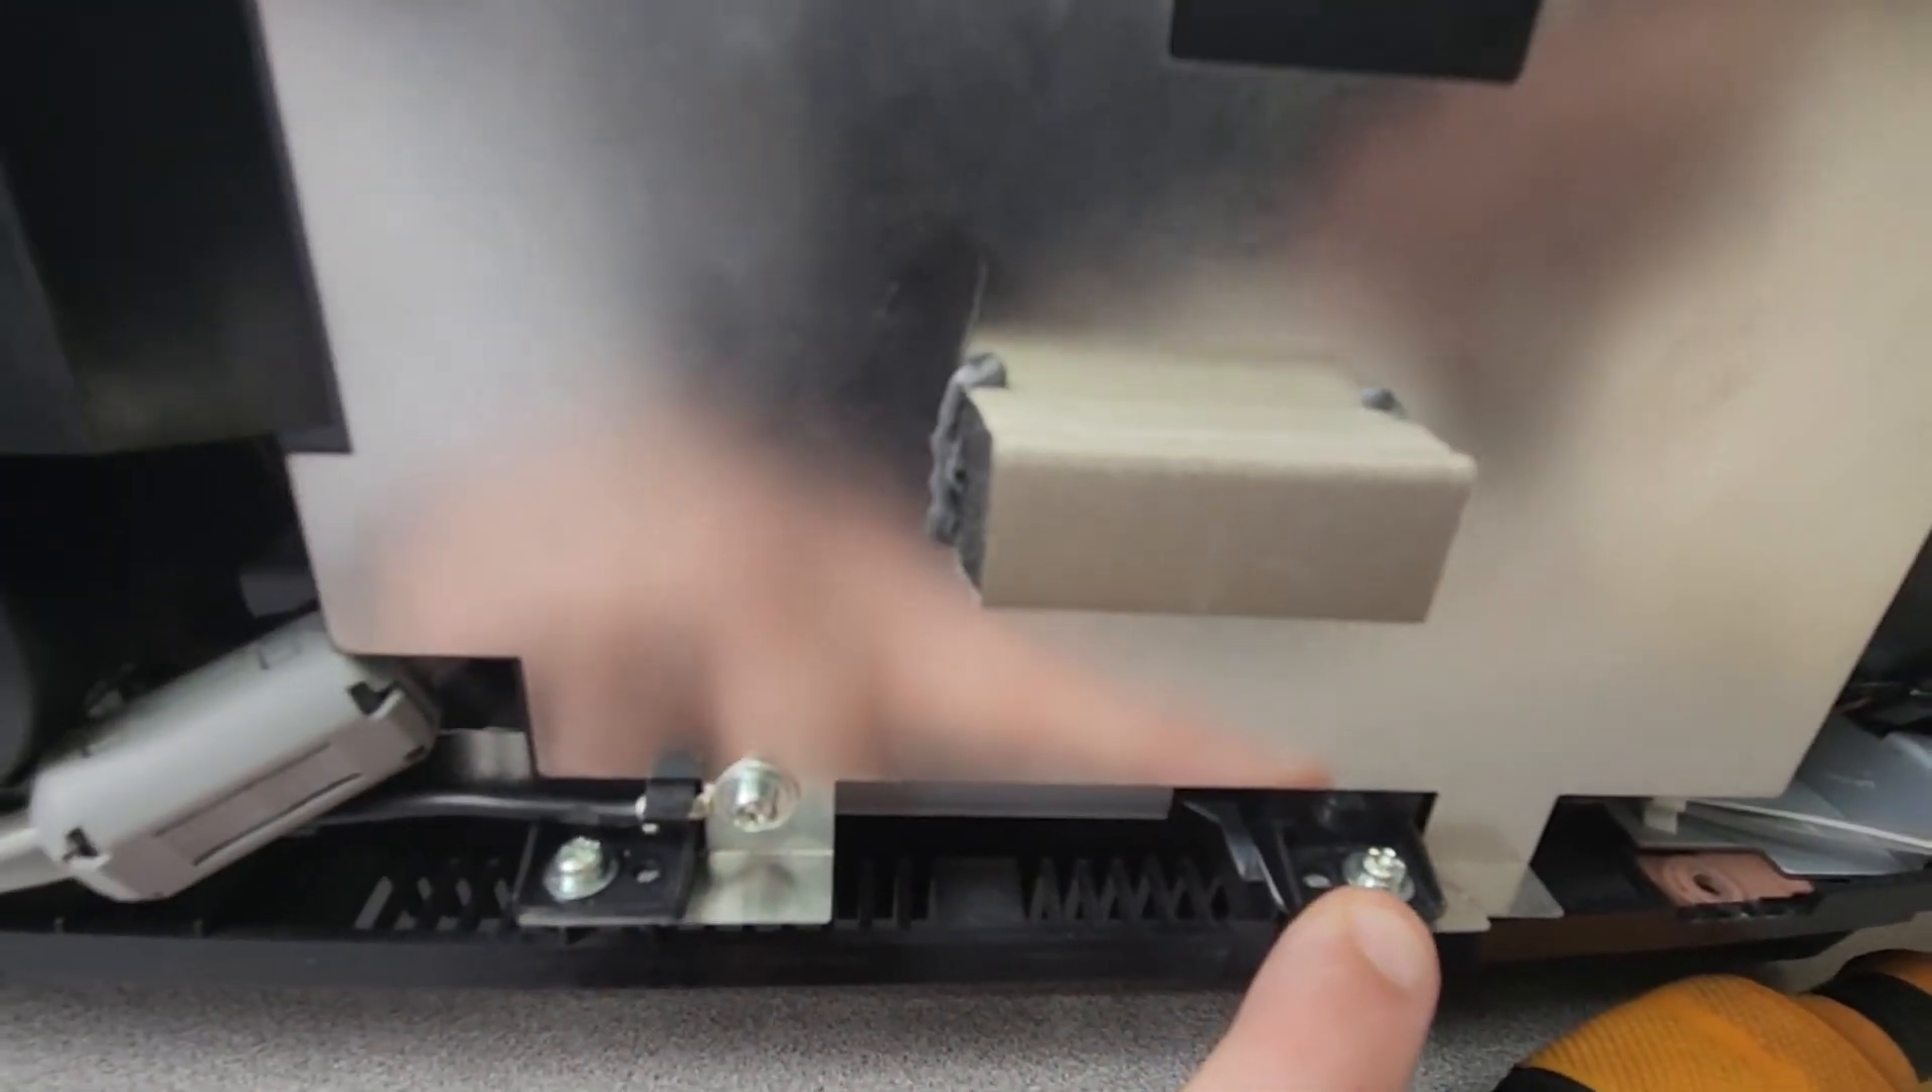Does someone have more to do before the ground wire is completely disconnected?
Yes.